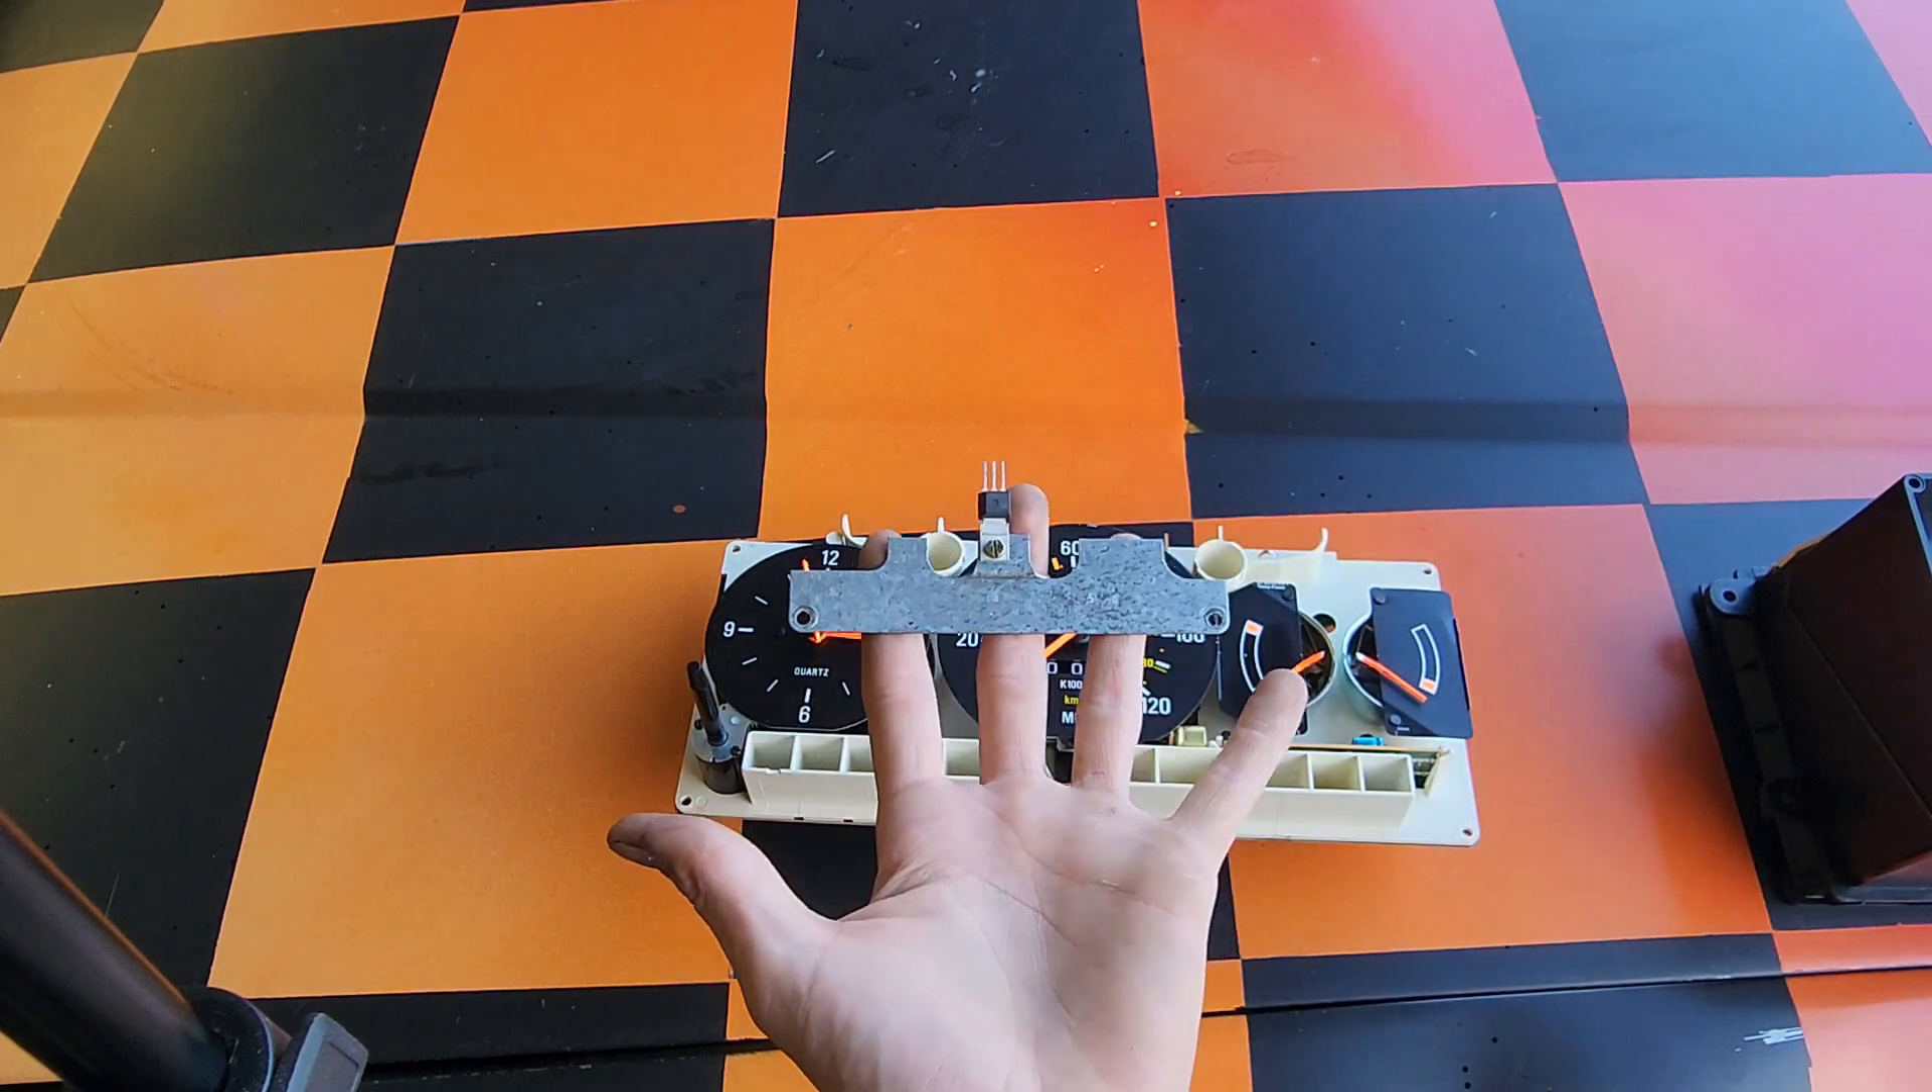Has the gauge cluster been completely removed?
Yes.